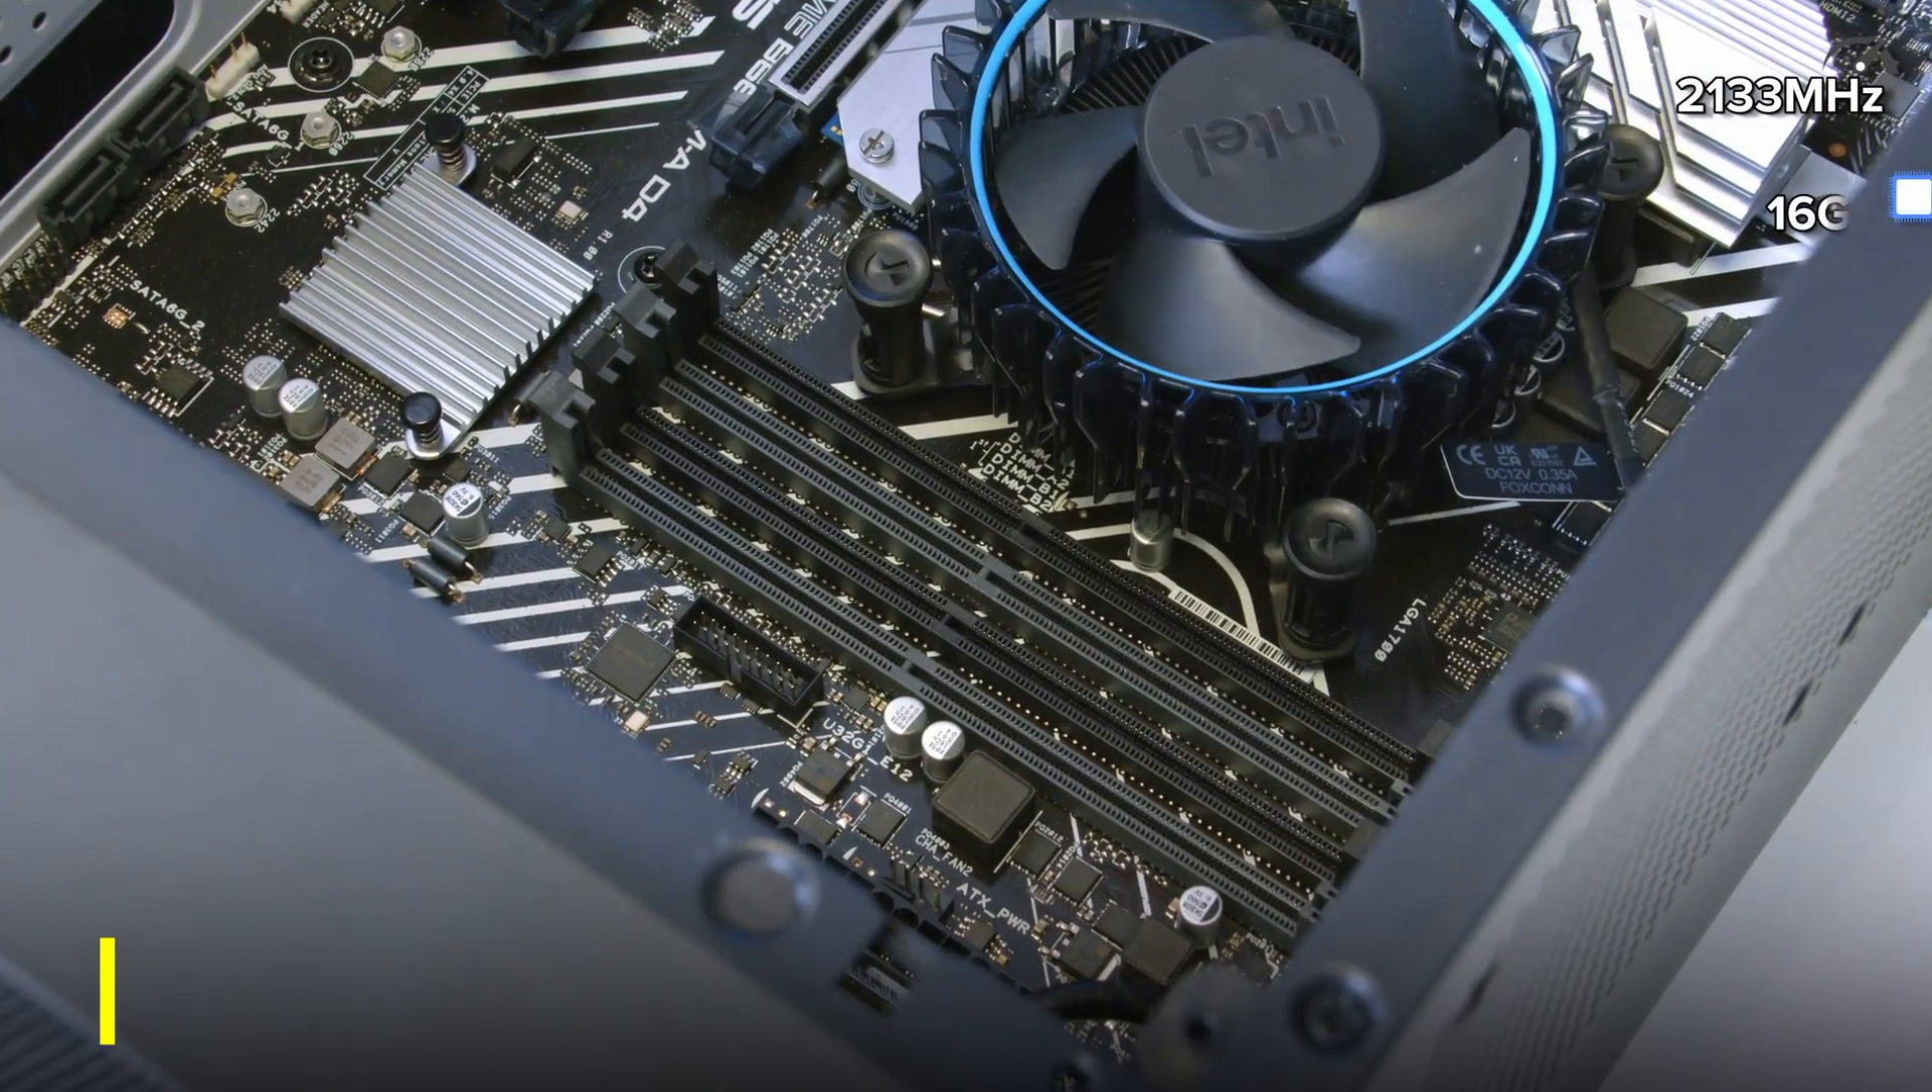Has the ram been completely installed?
No.